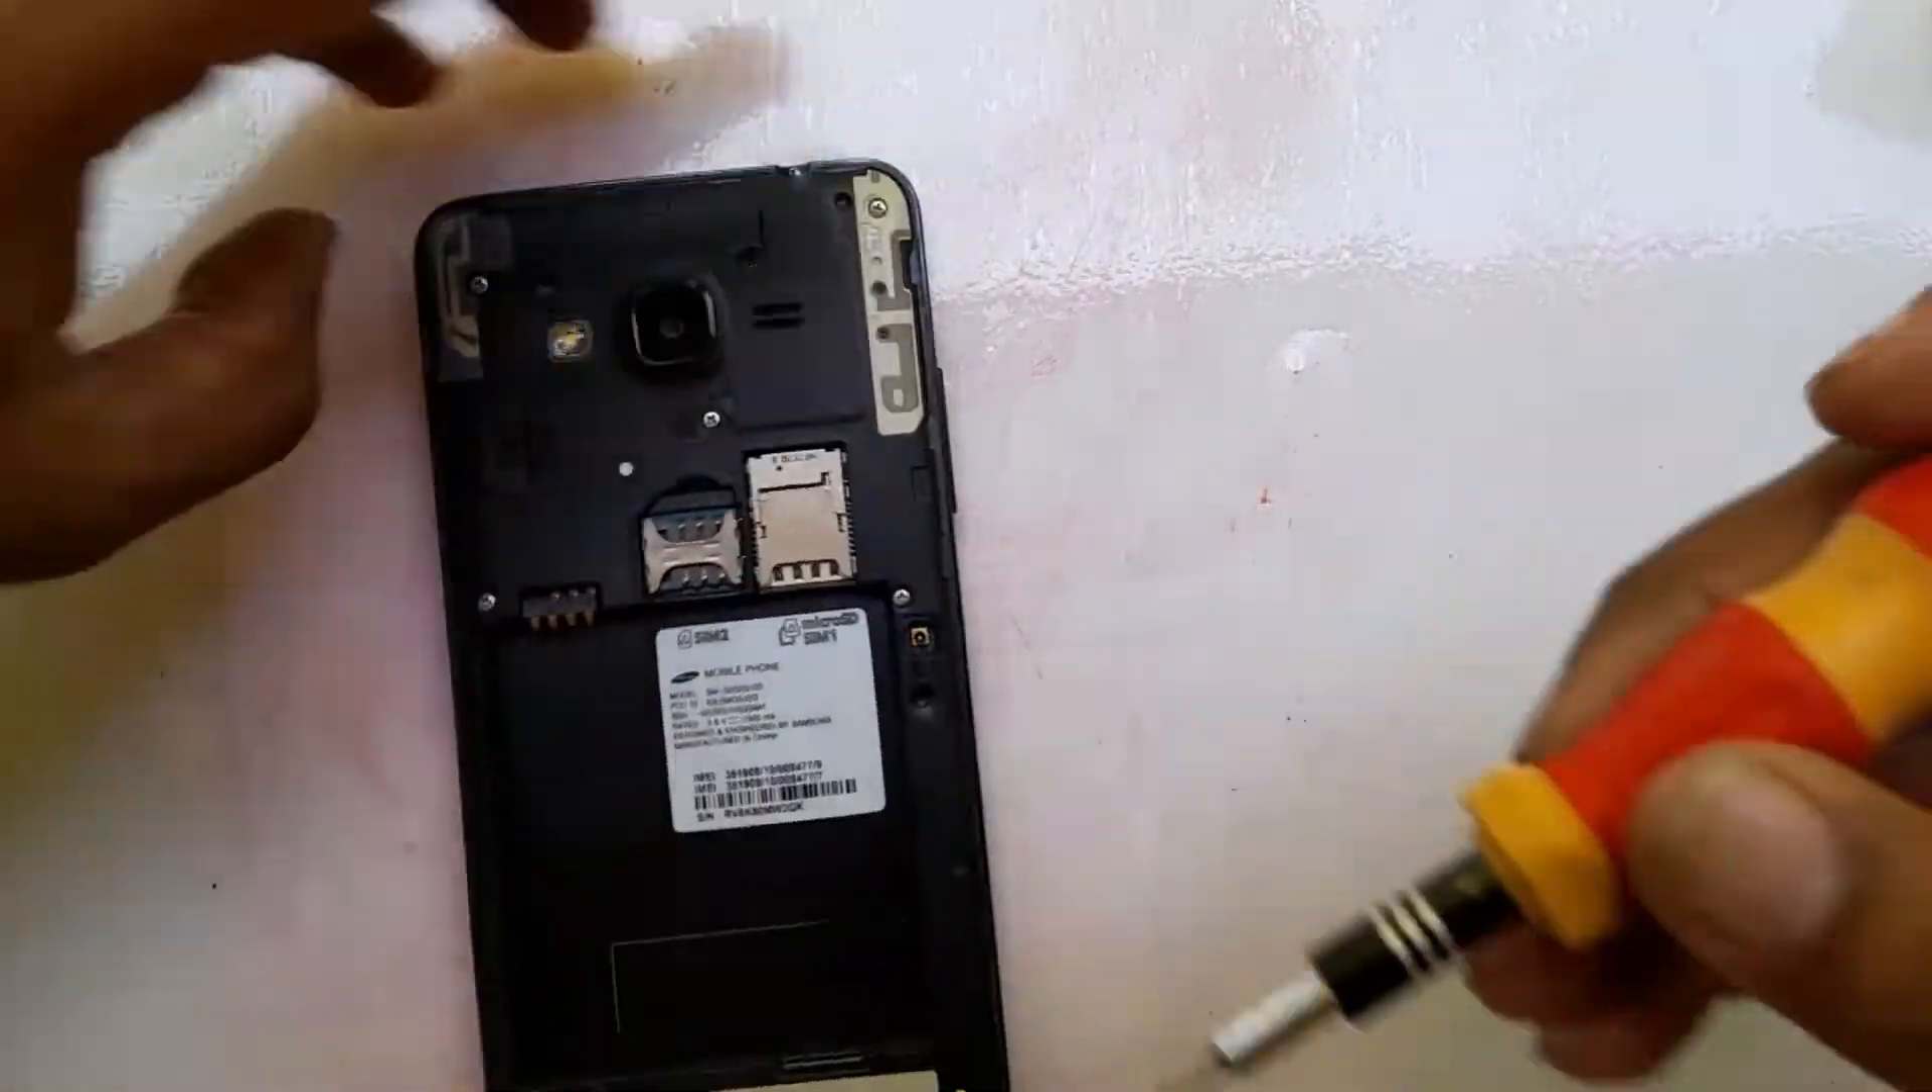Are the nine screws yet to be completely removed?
Yes.